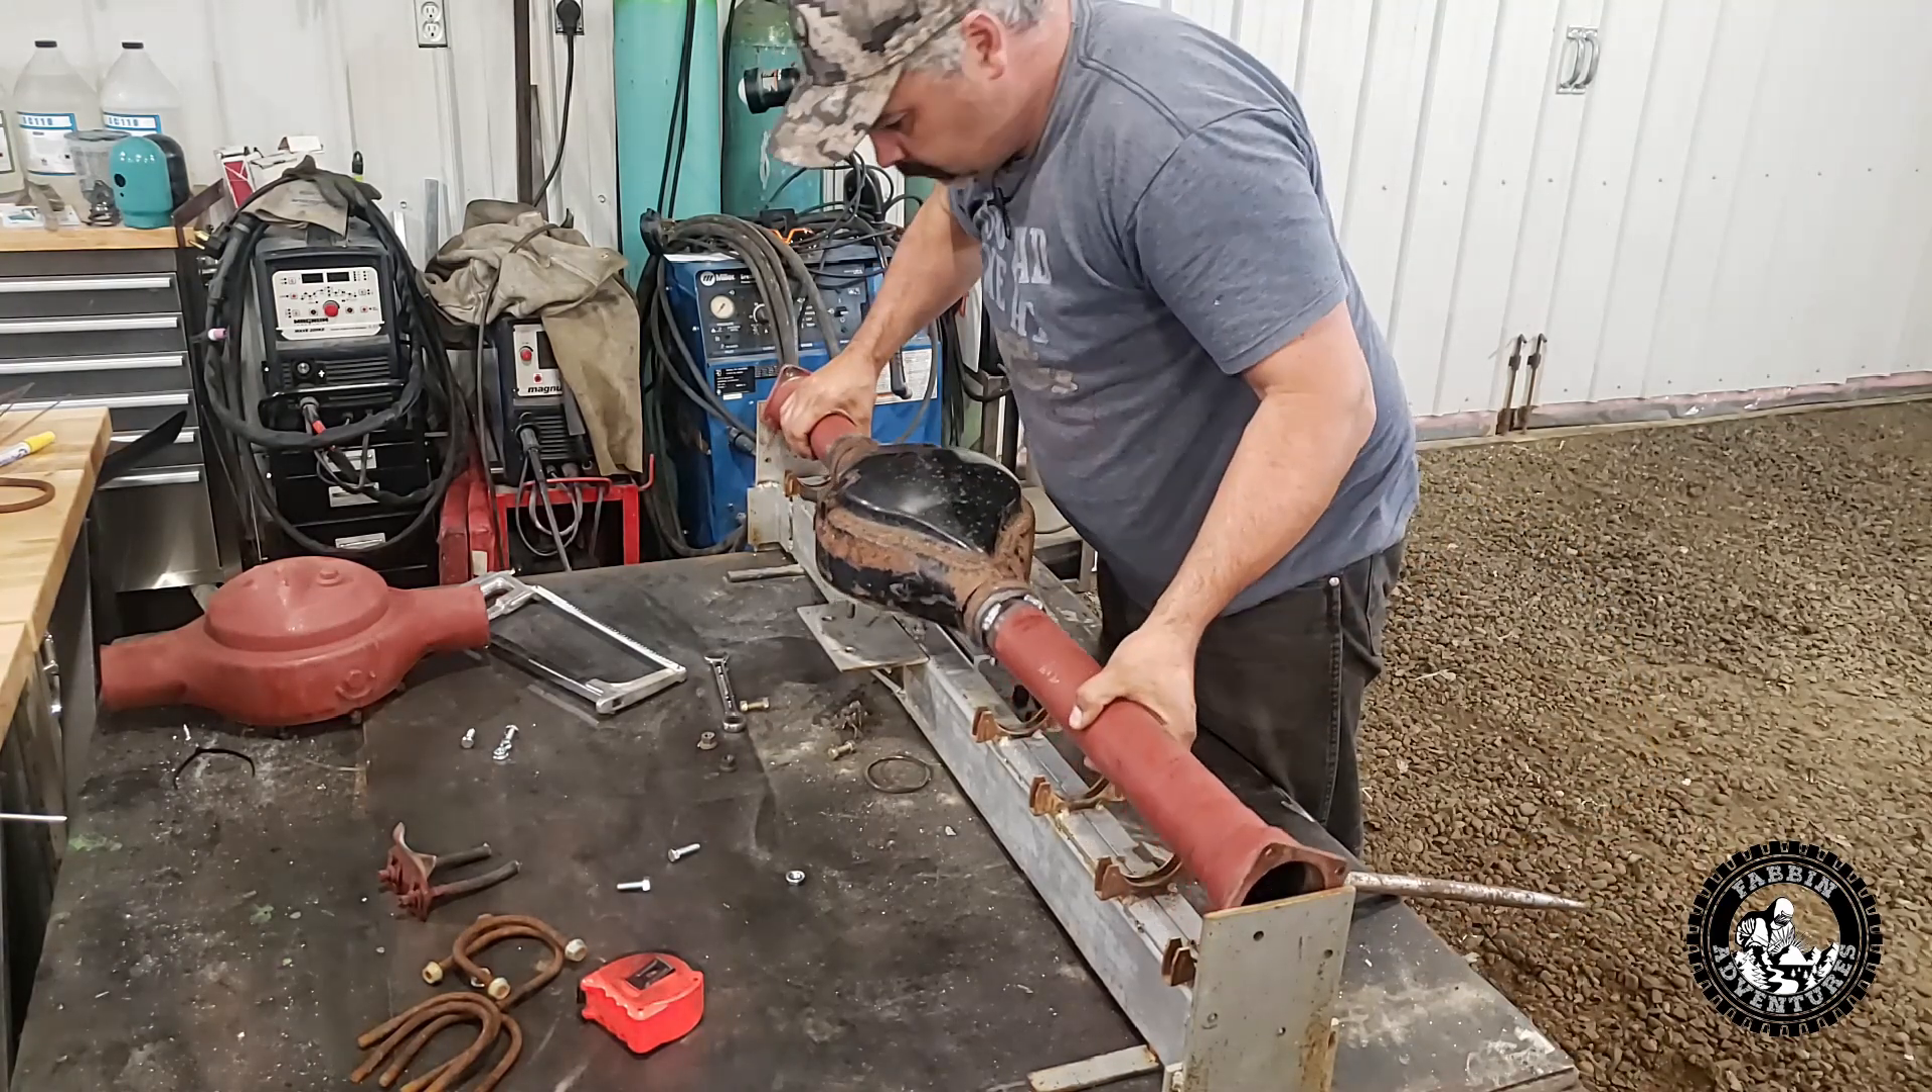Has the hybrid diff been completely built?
No.